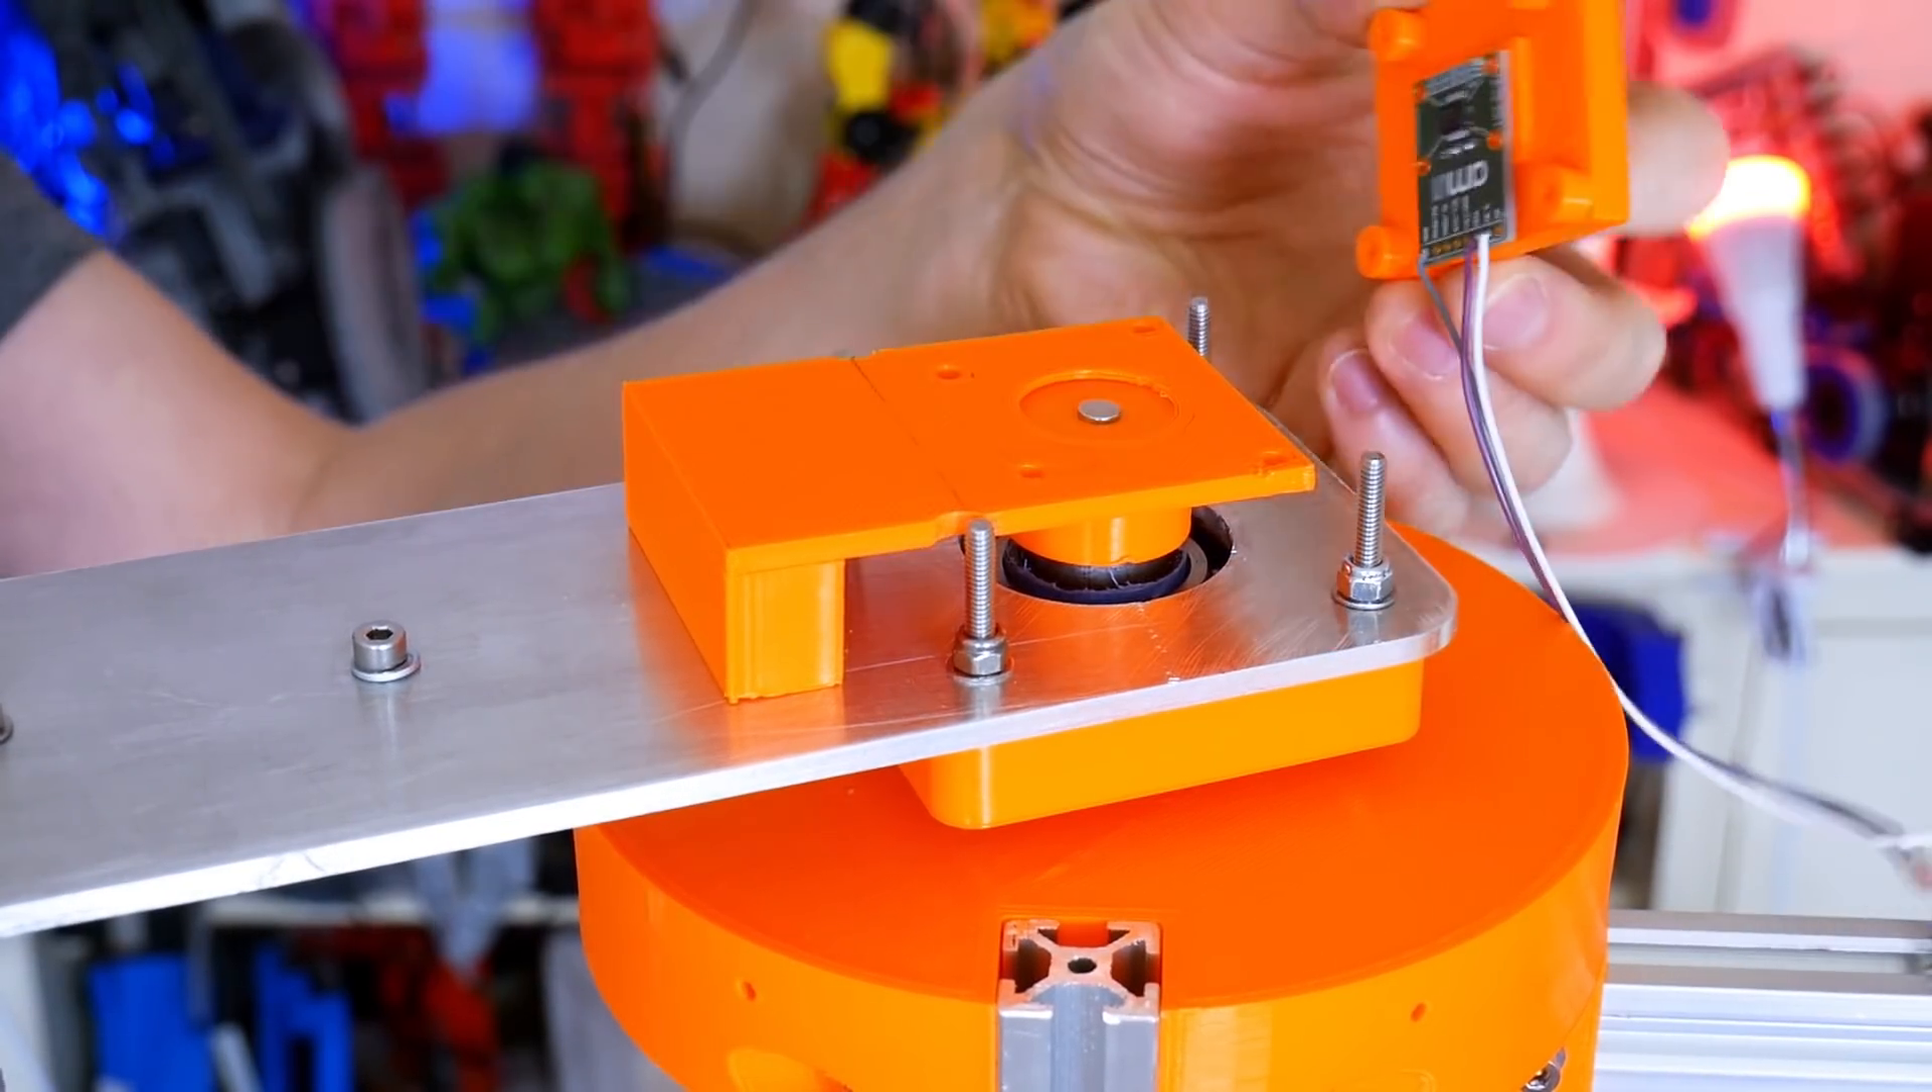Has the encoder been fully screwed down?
No.